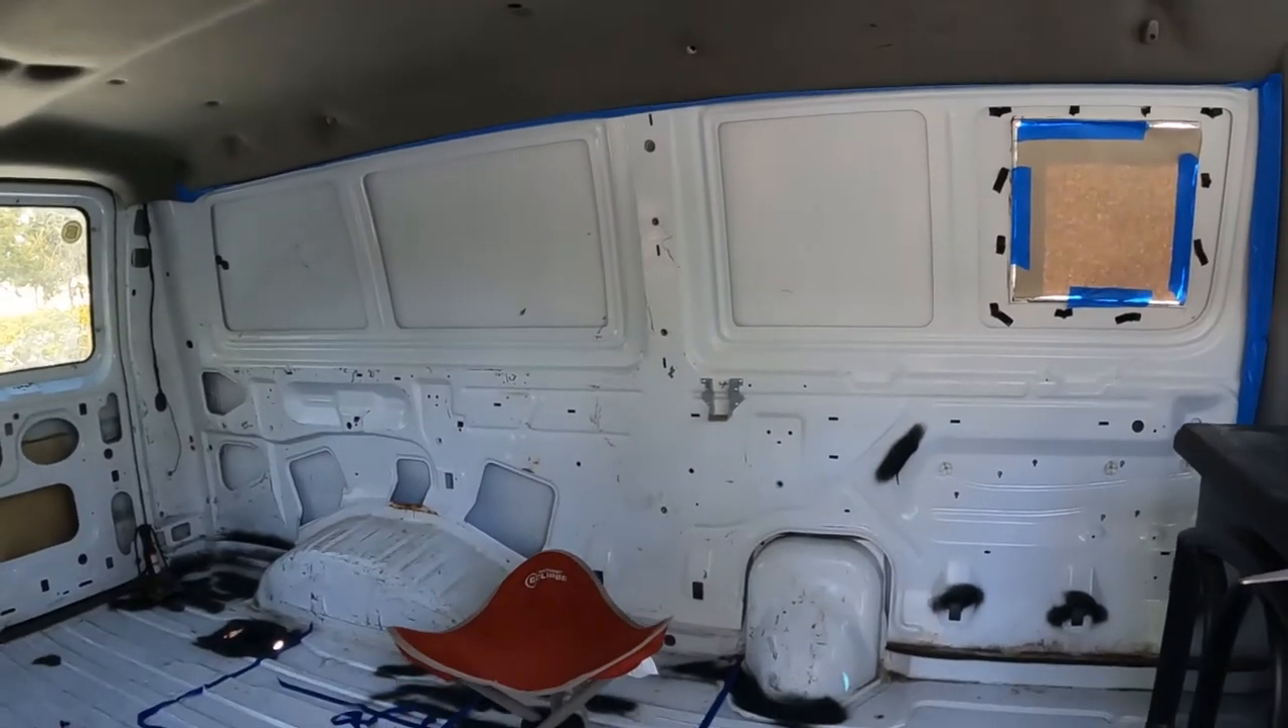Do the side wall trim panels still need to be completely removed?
No.